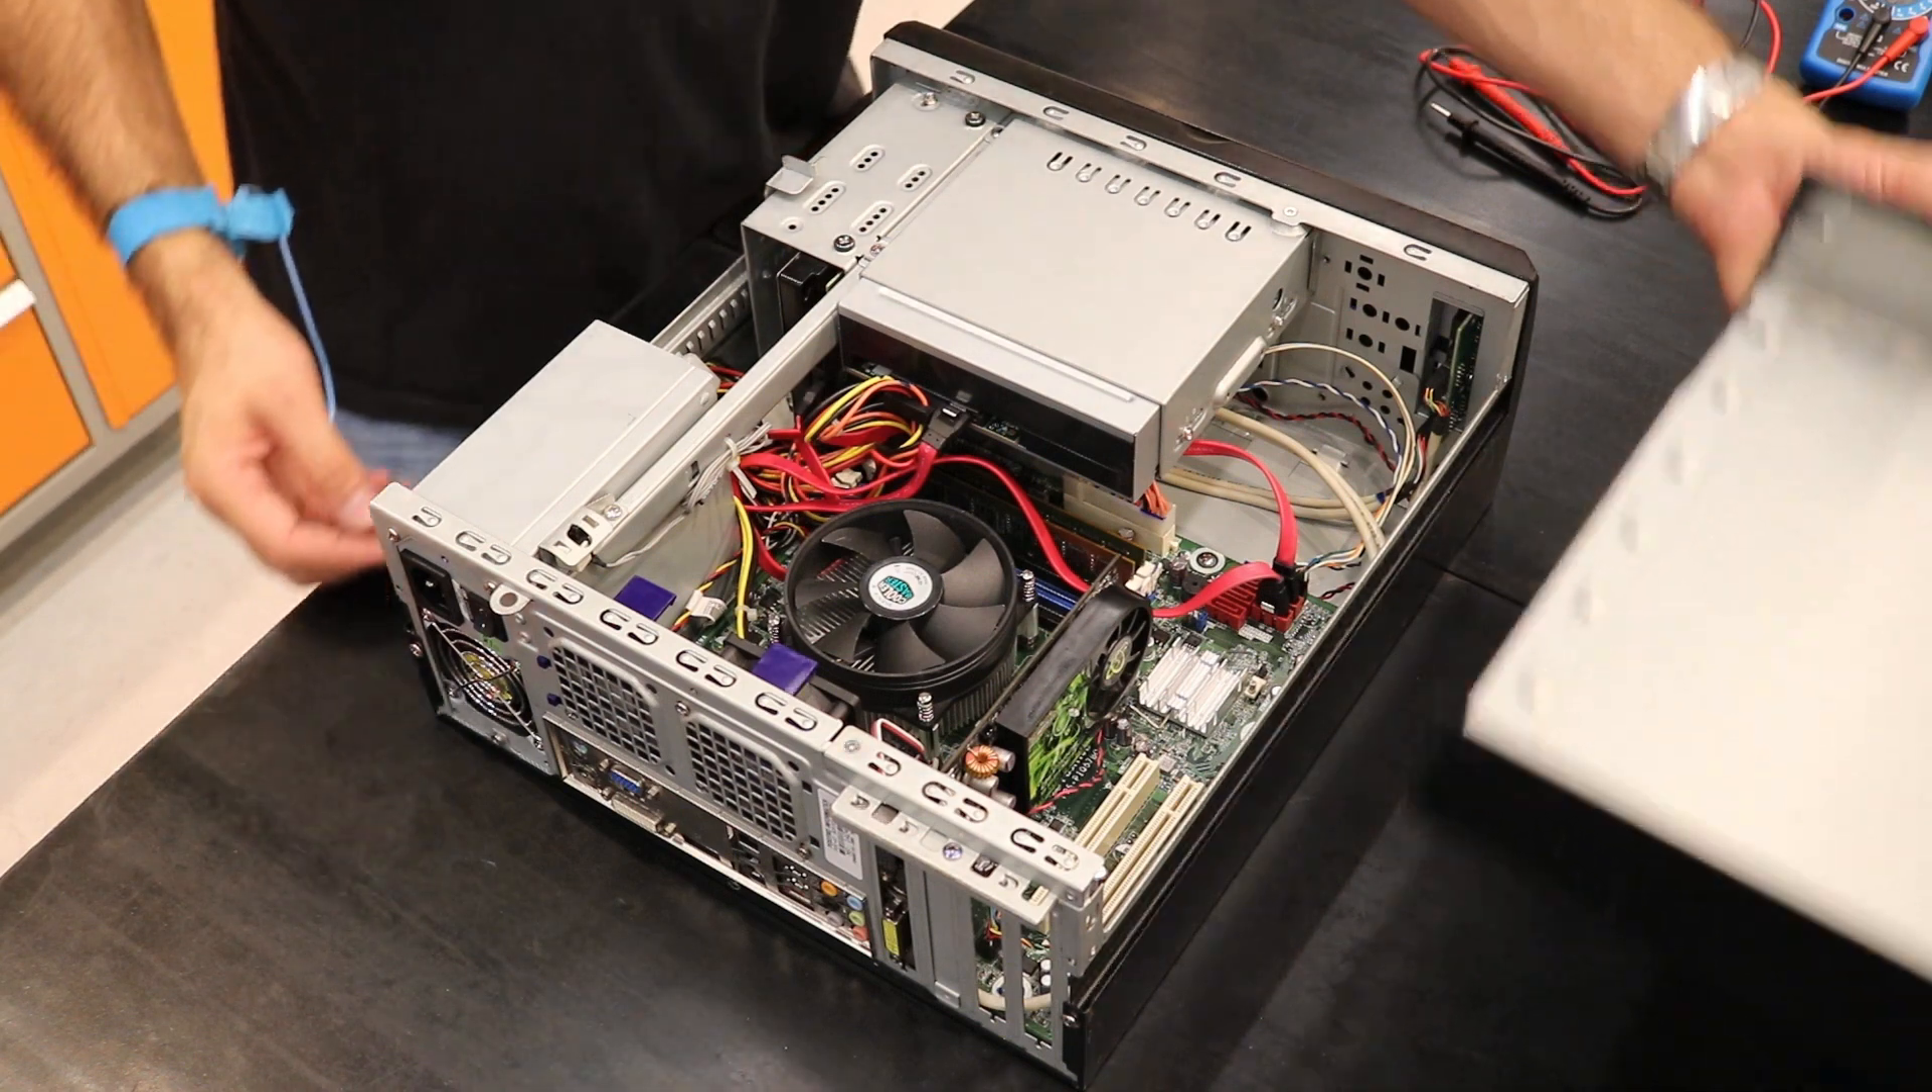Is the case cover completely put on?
No.